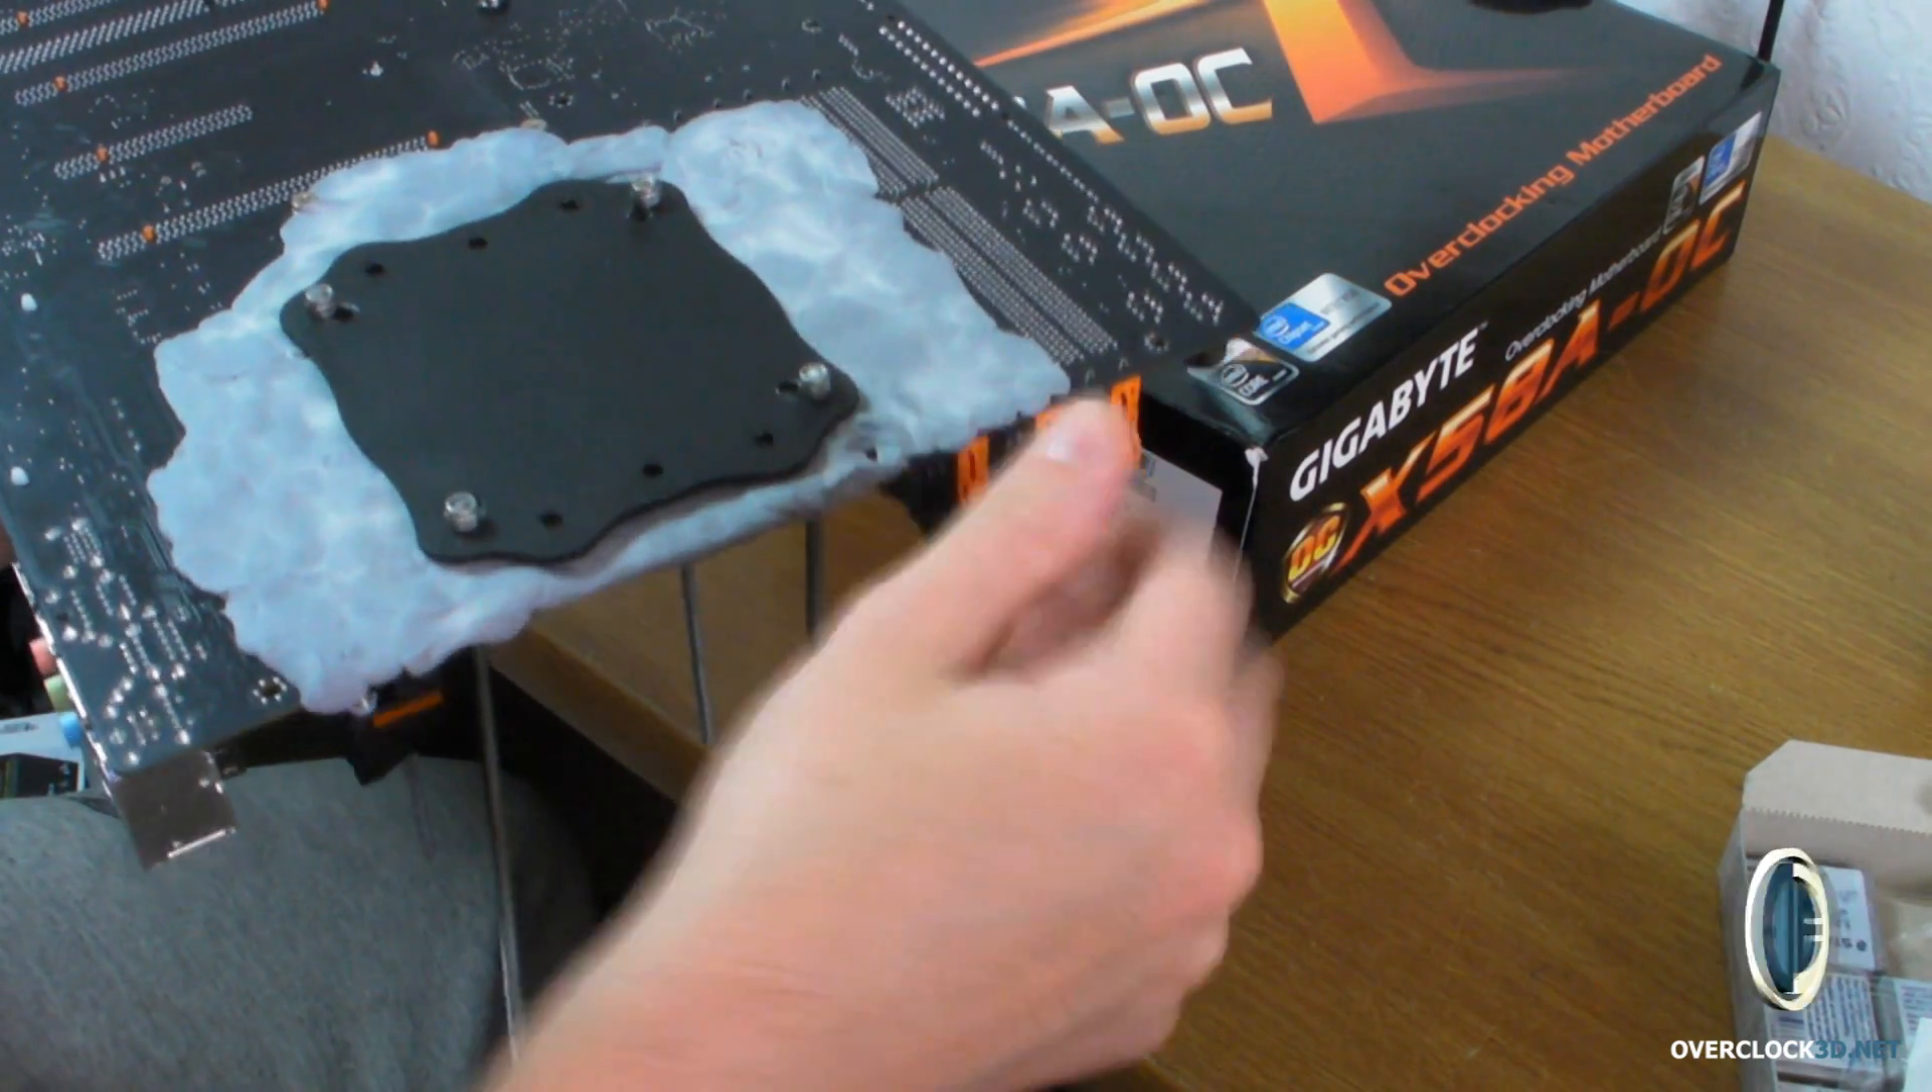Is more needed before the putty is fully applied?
No.